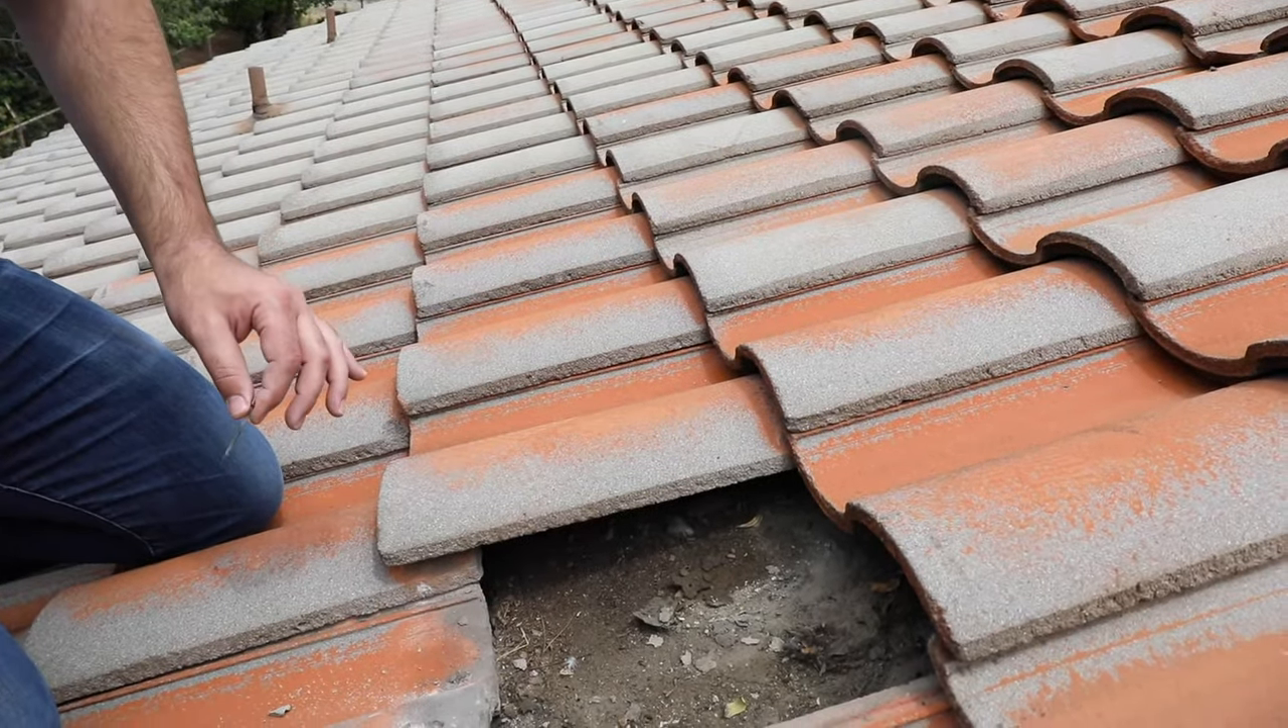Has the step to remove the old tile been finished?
Yes.